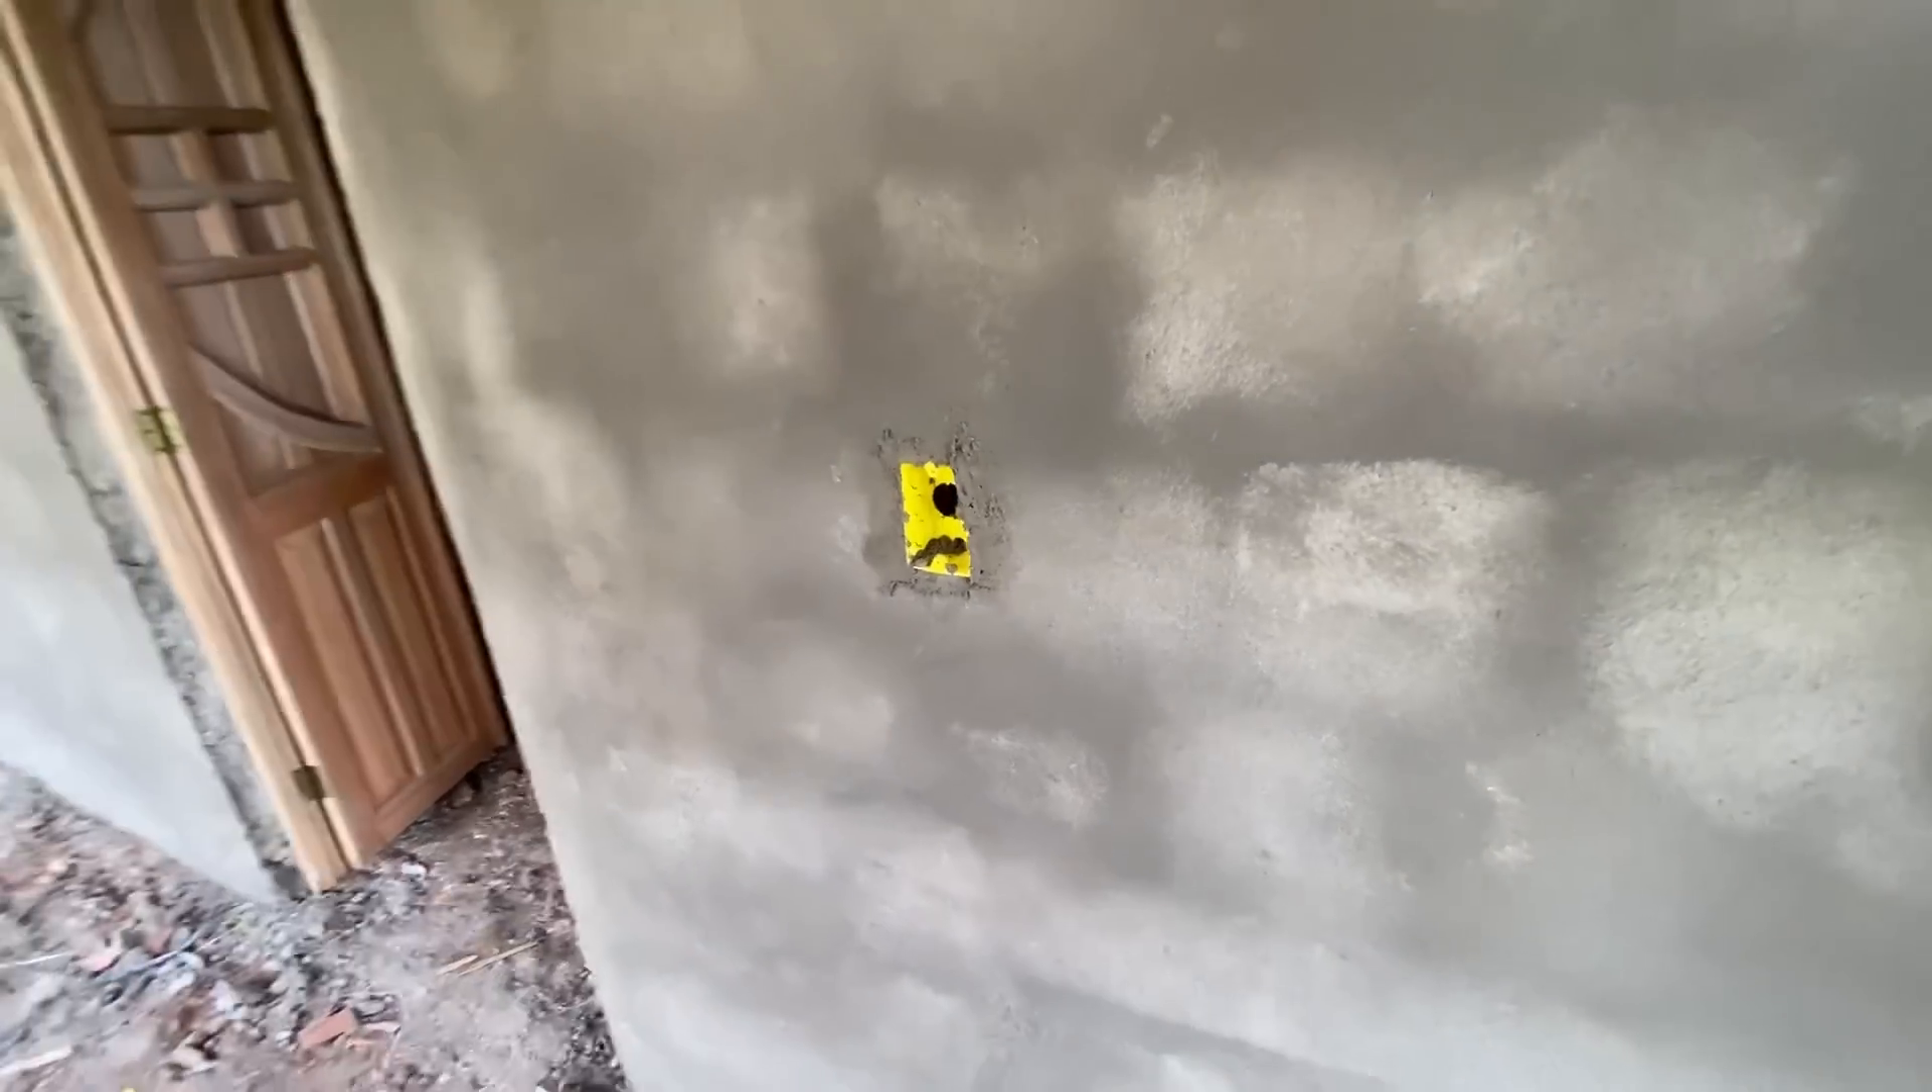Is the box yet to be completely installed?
No.